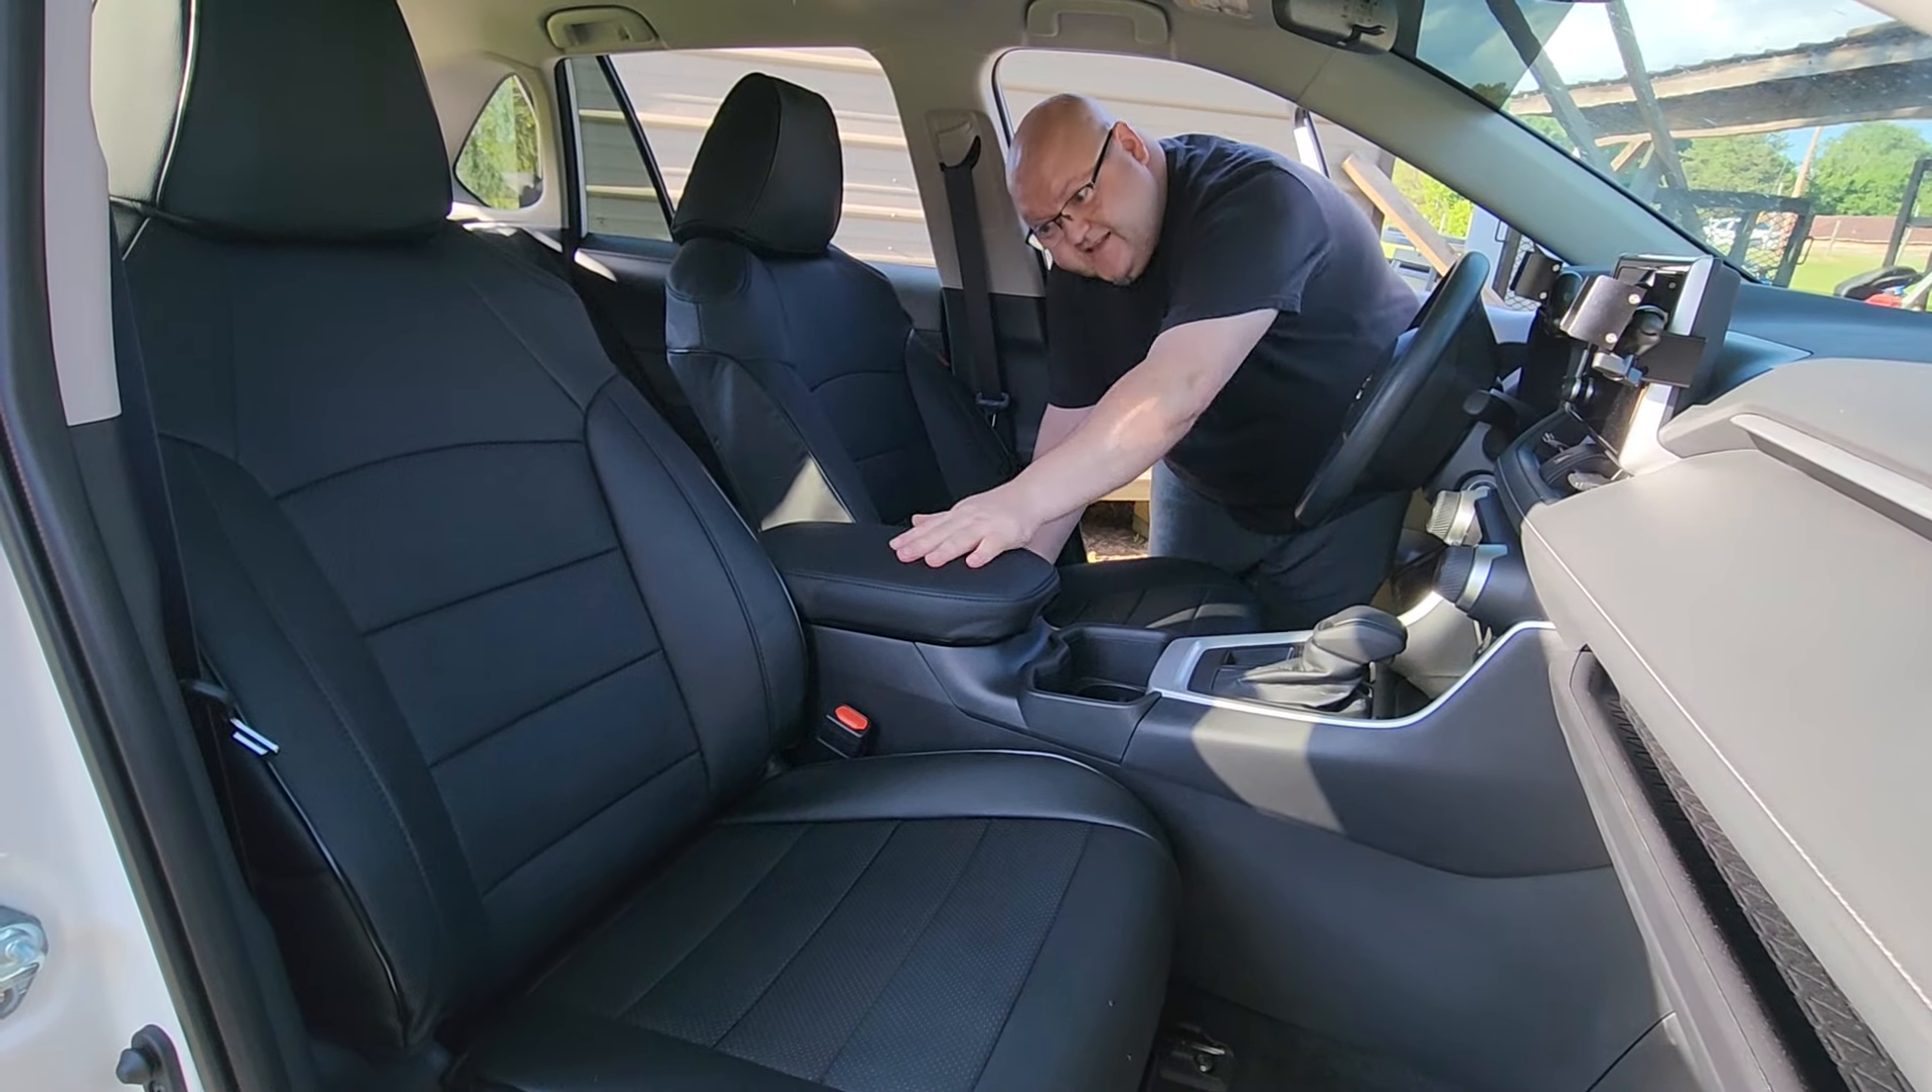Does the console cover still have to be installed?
No.